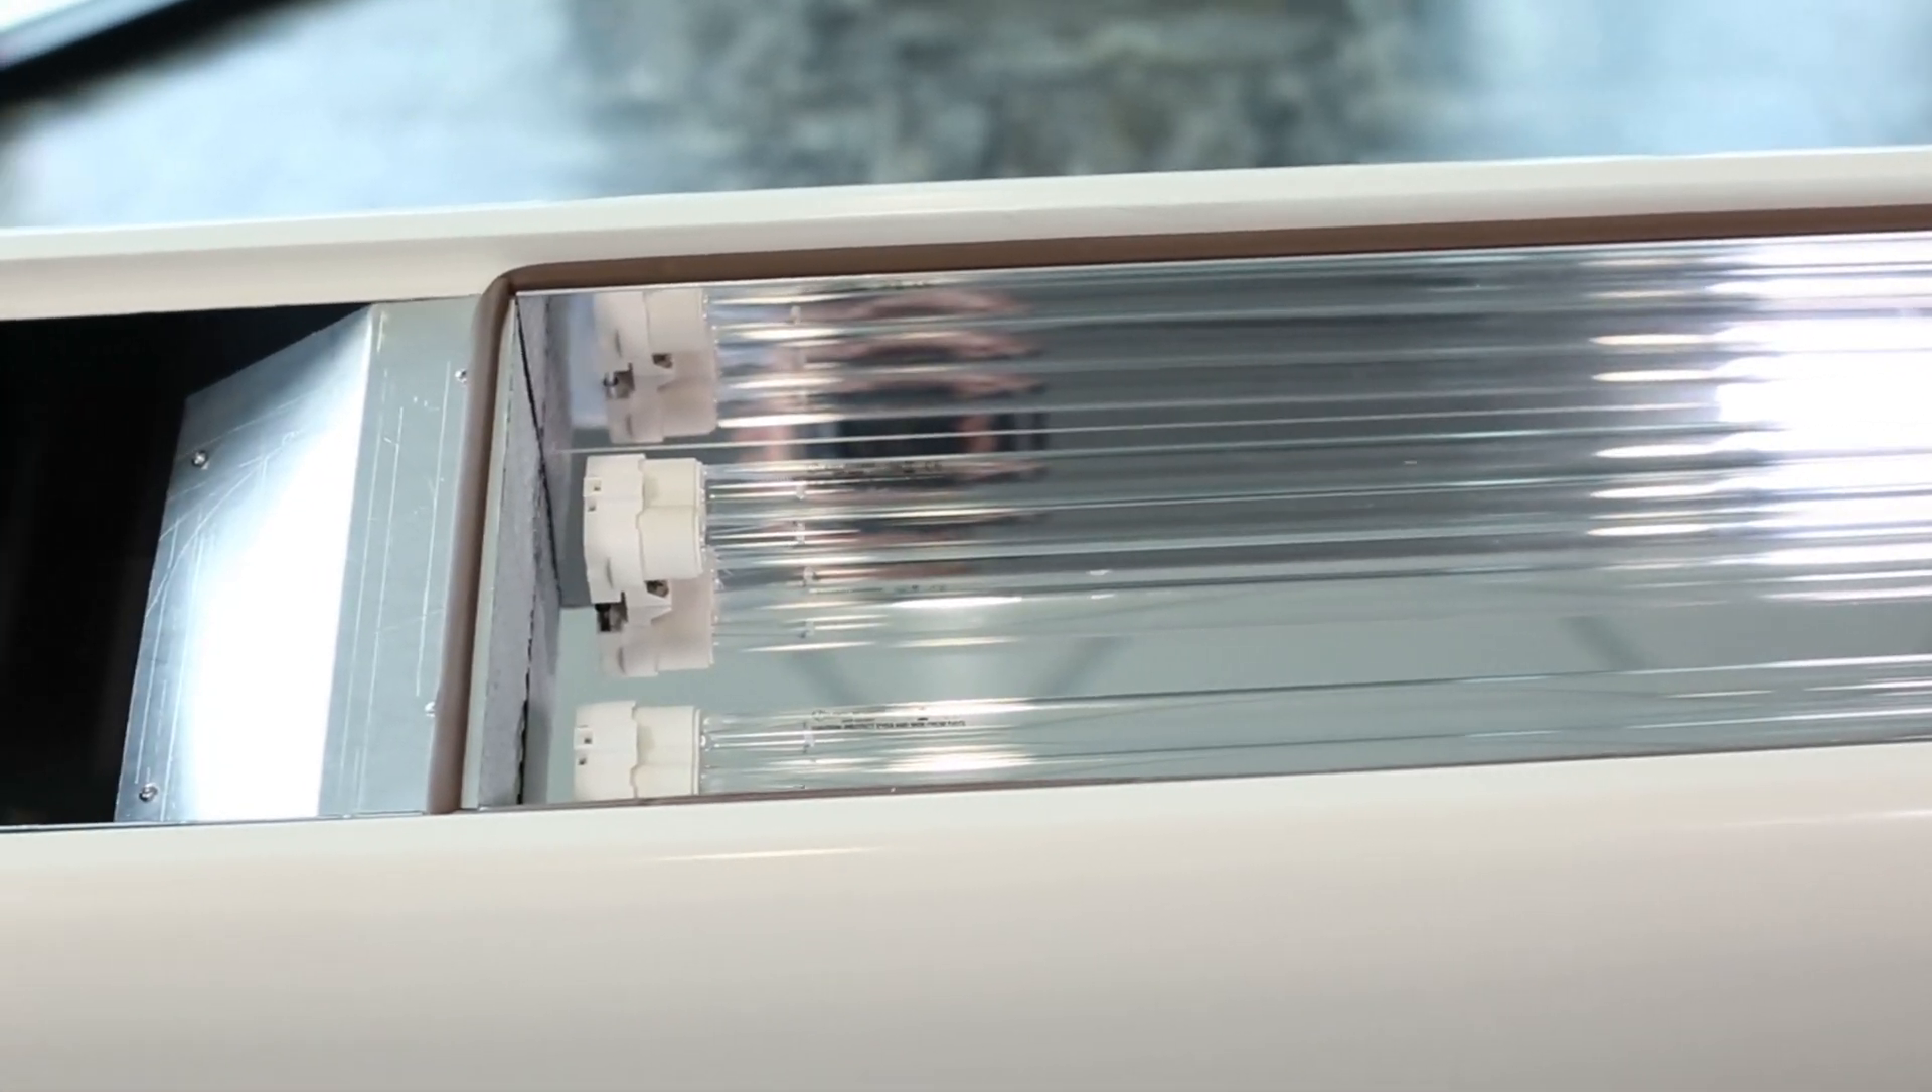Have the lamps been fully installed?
Yes.